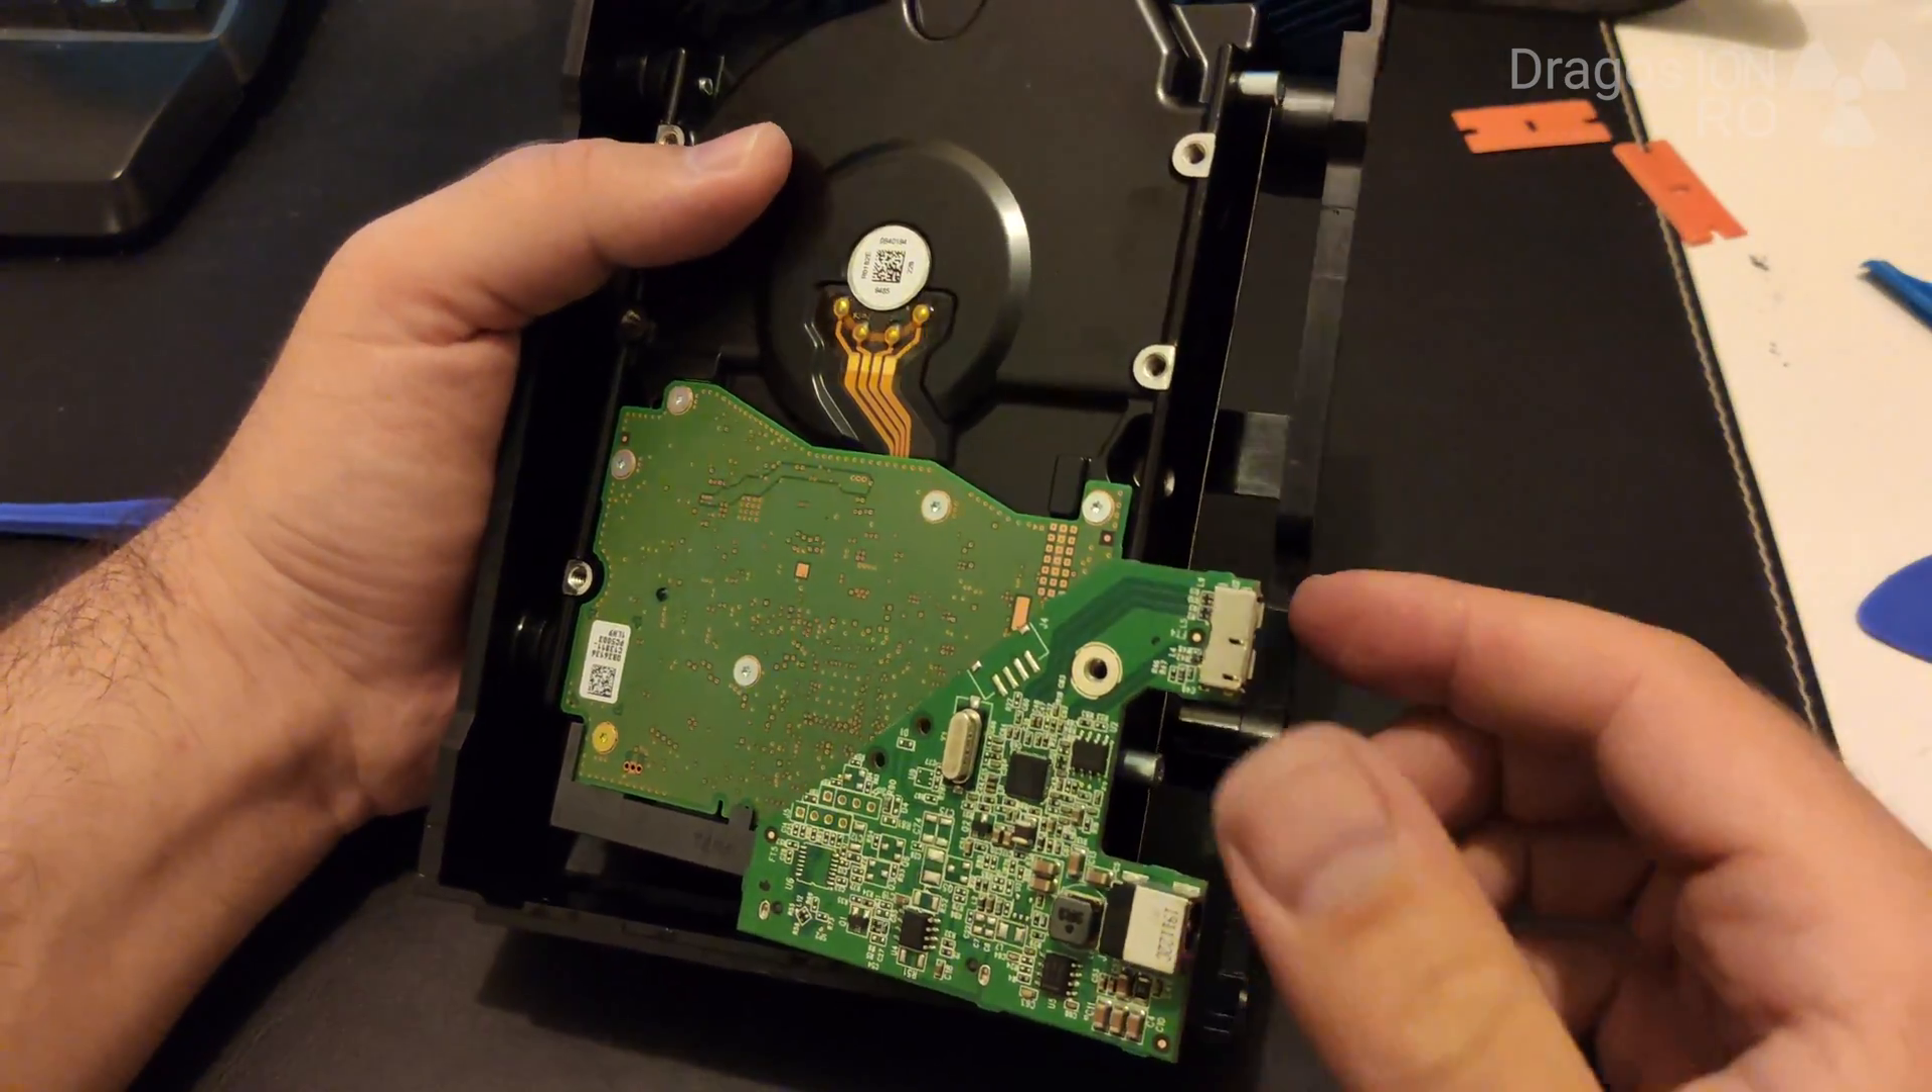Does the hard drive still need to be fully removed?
Yes.